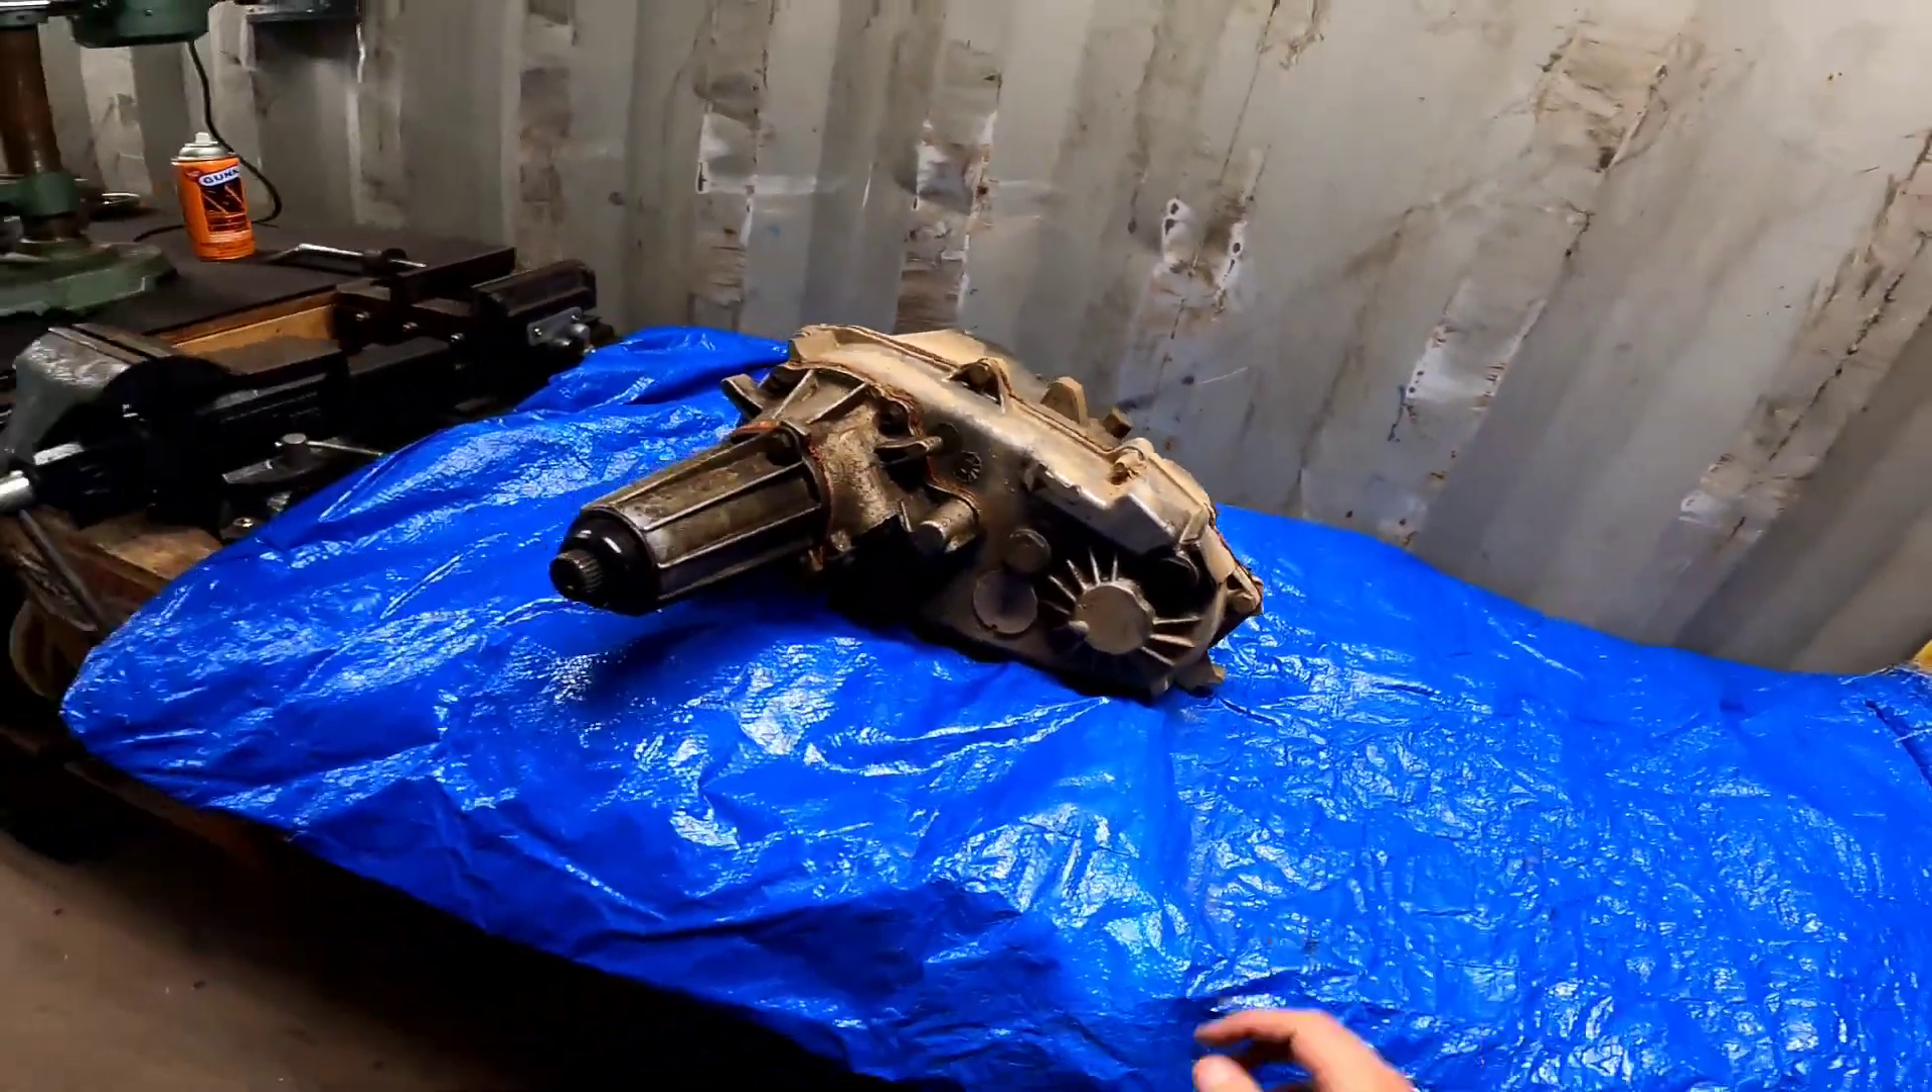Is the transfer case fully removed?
Yes.